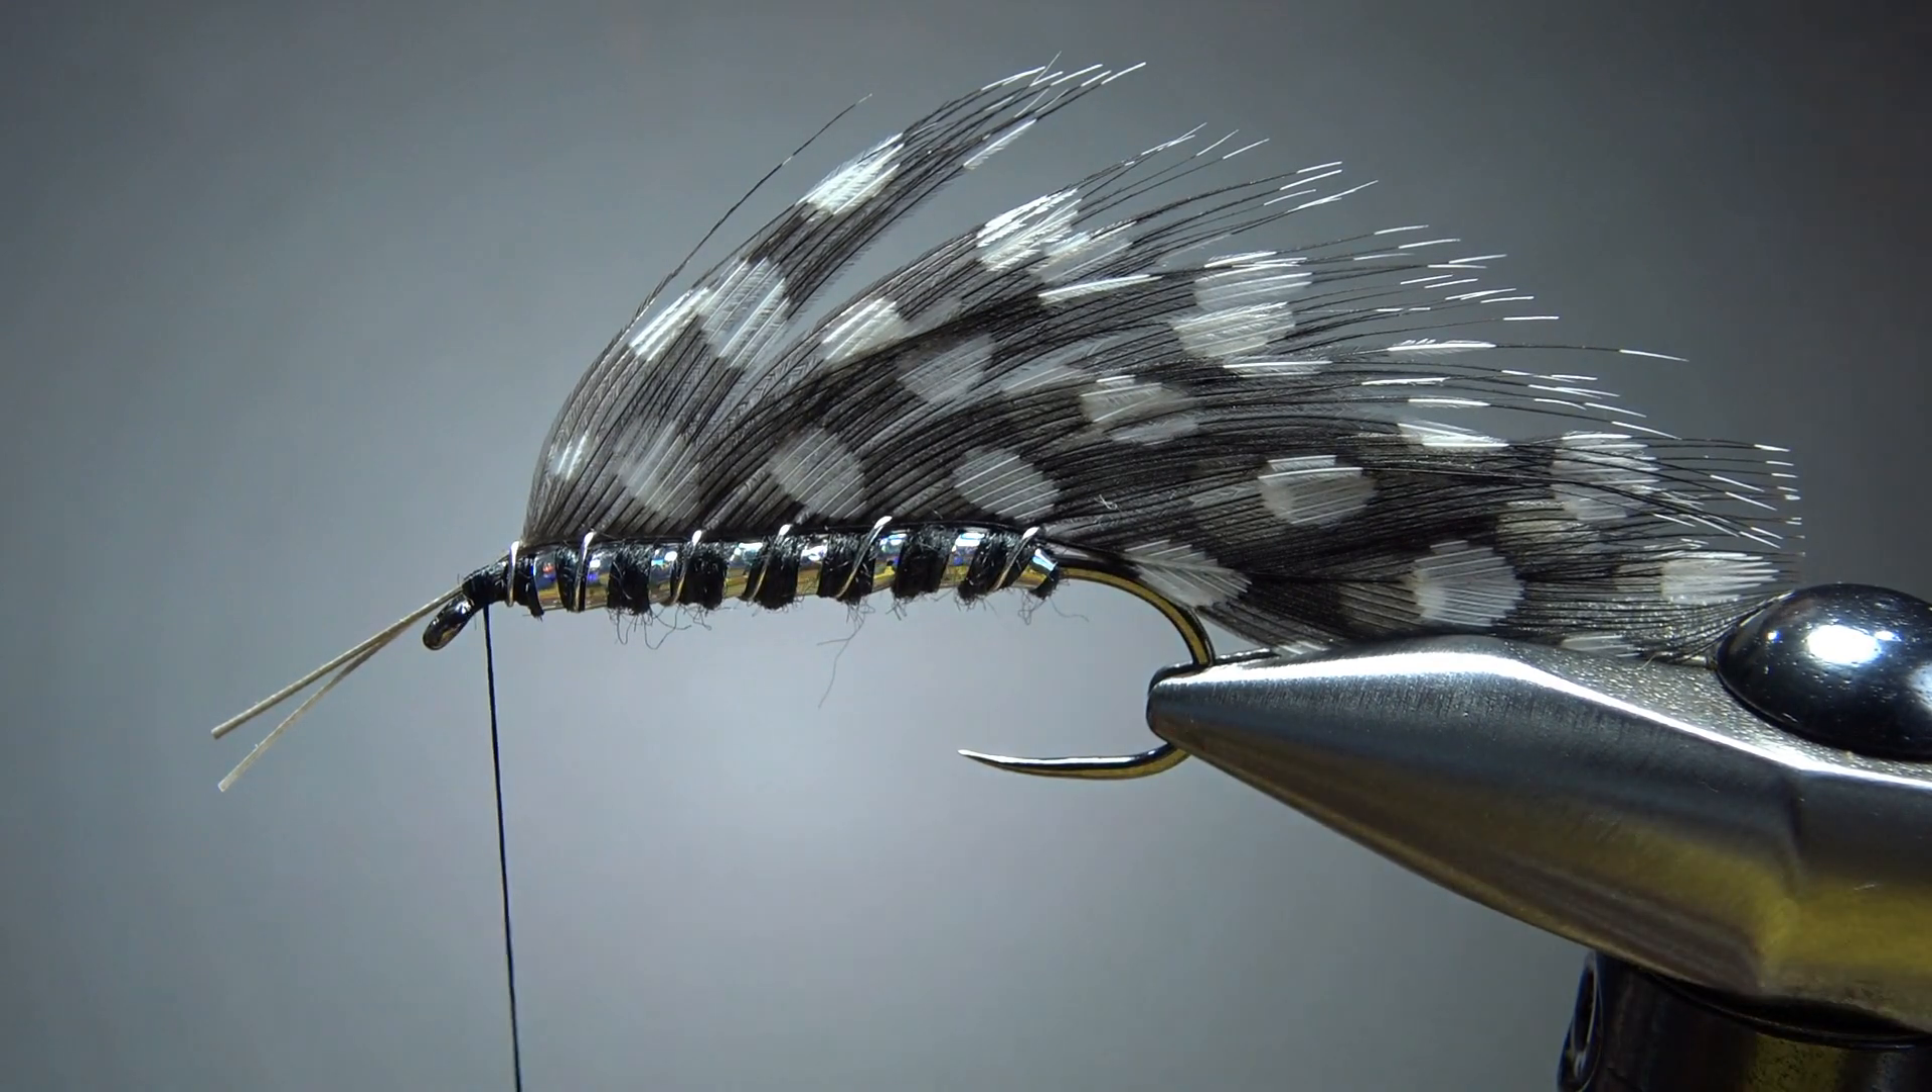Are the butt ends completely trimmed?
No.